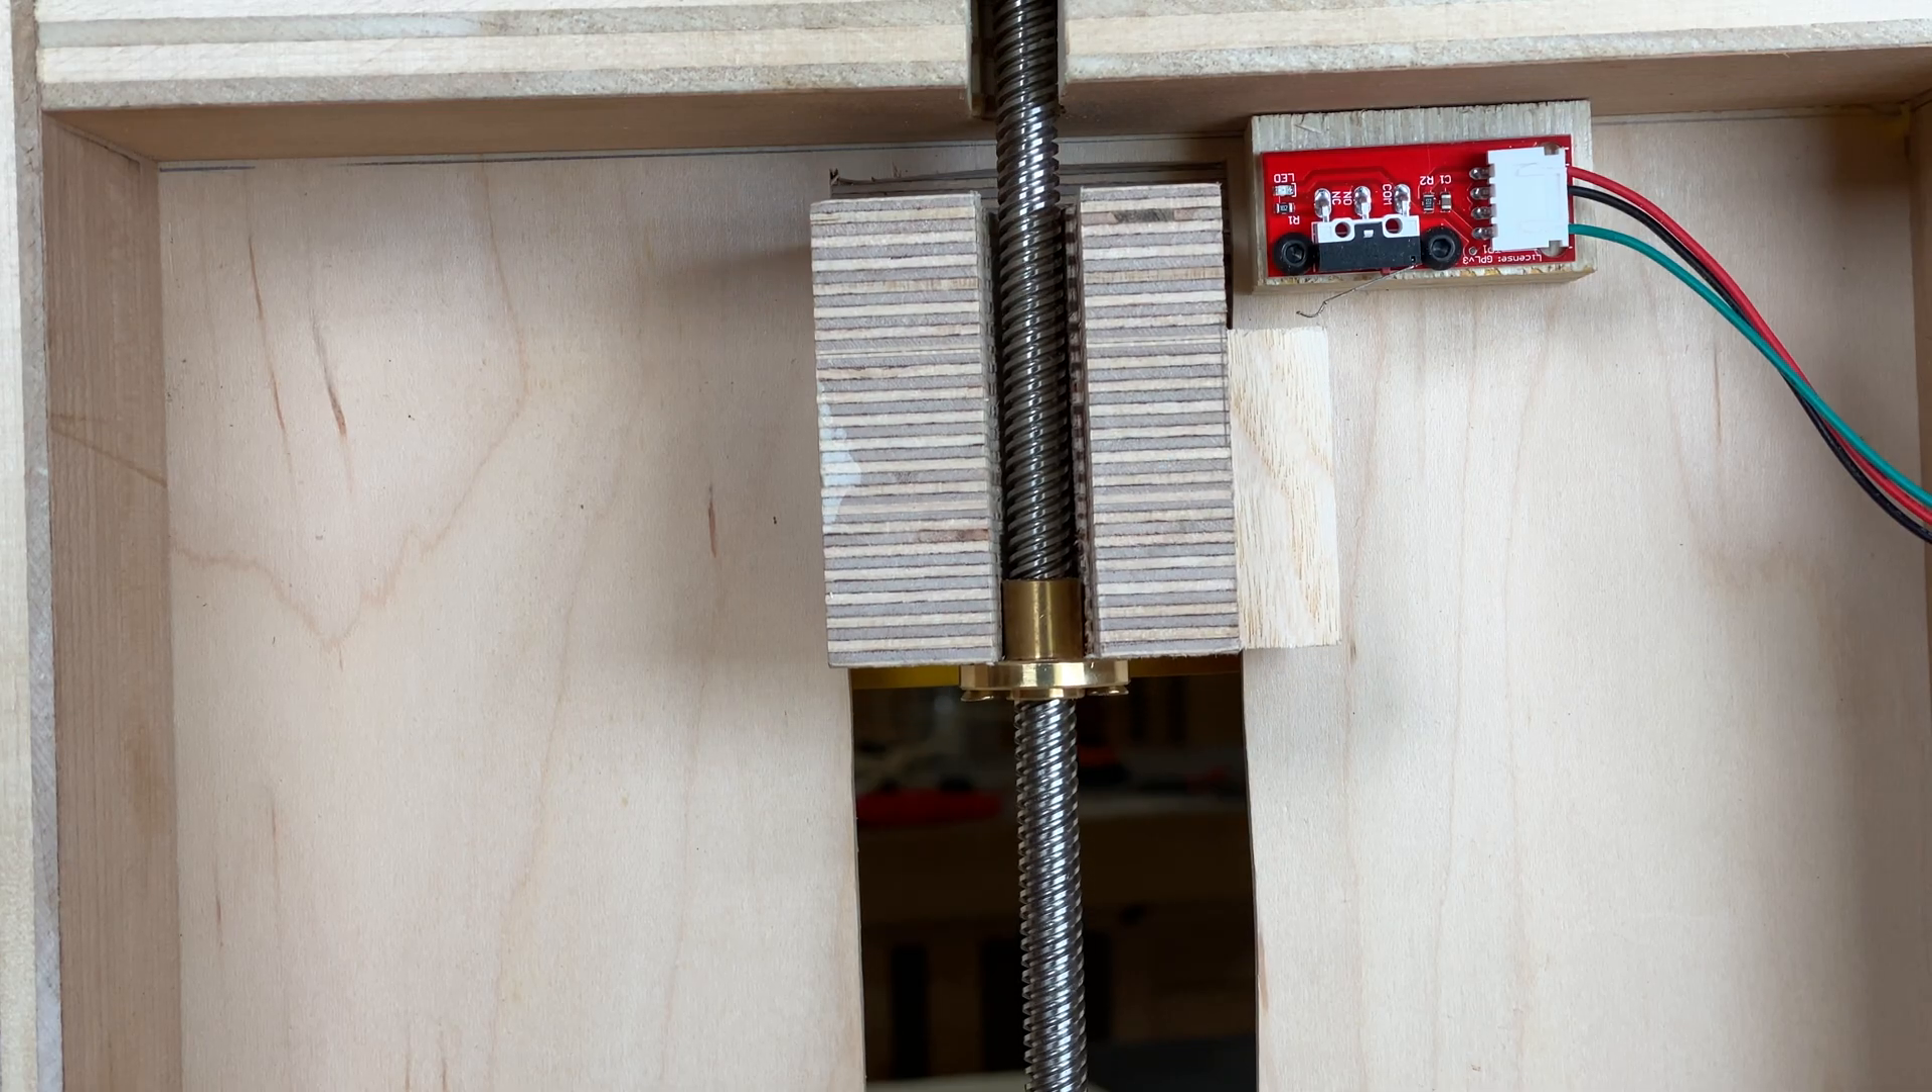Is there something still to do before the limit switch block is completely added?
No.